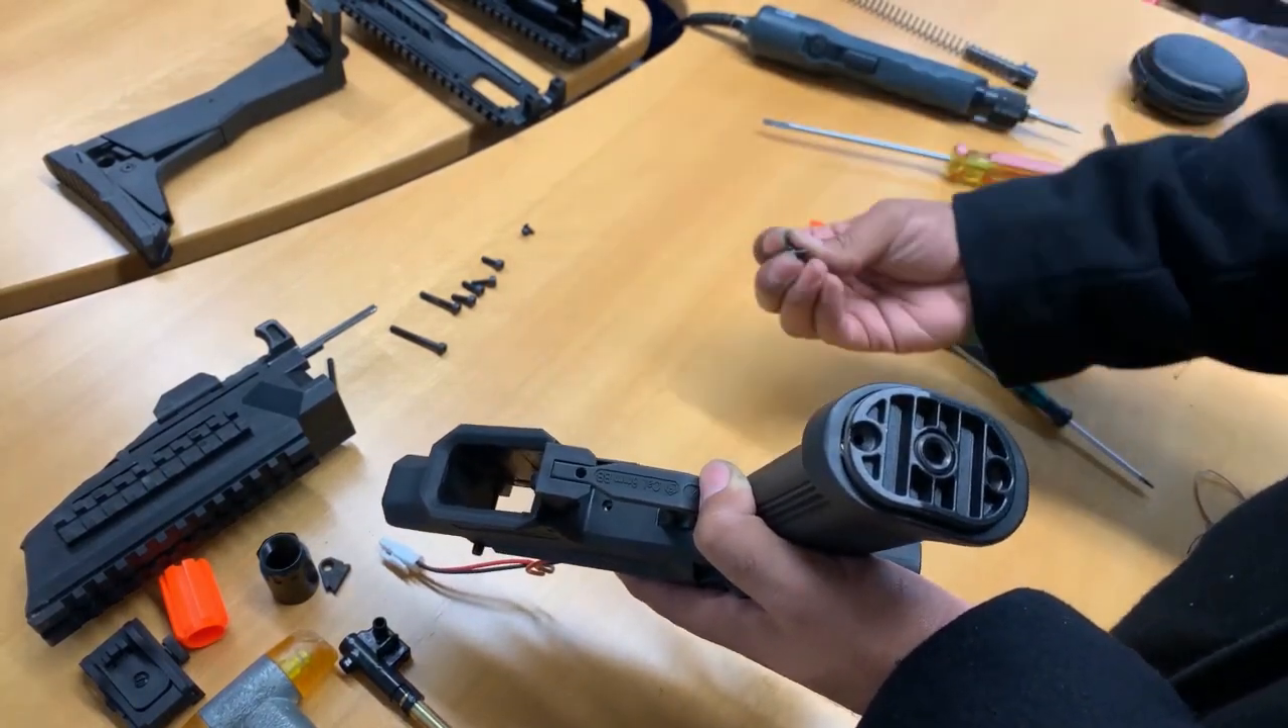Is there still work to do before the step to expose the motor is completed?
Yes.